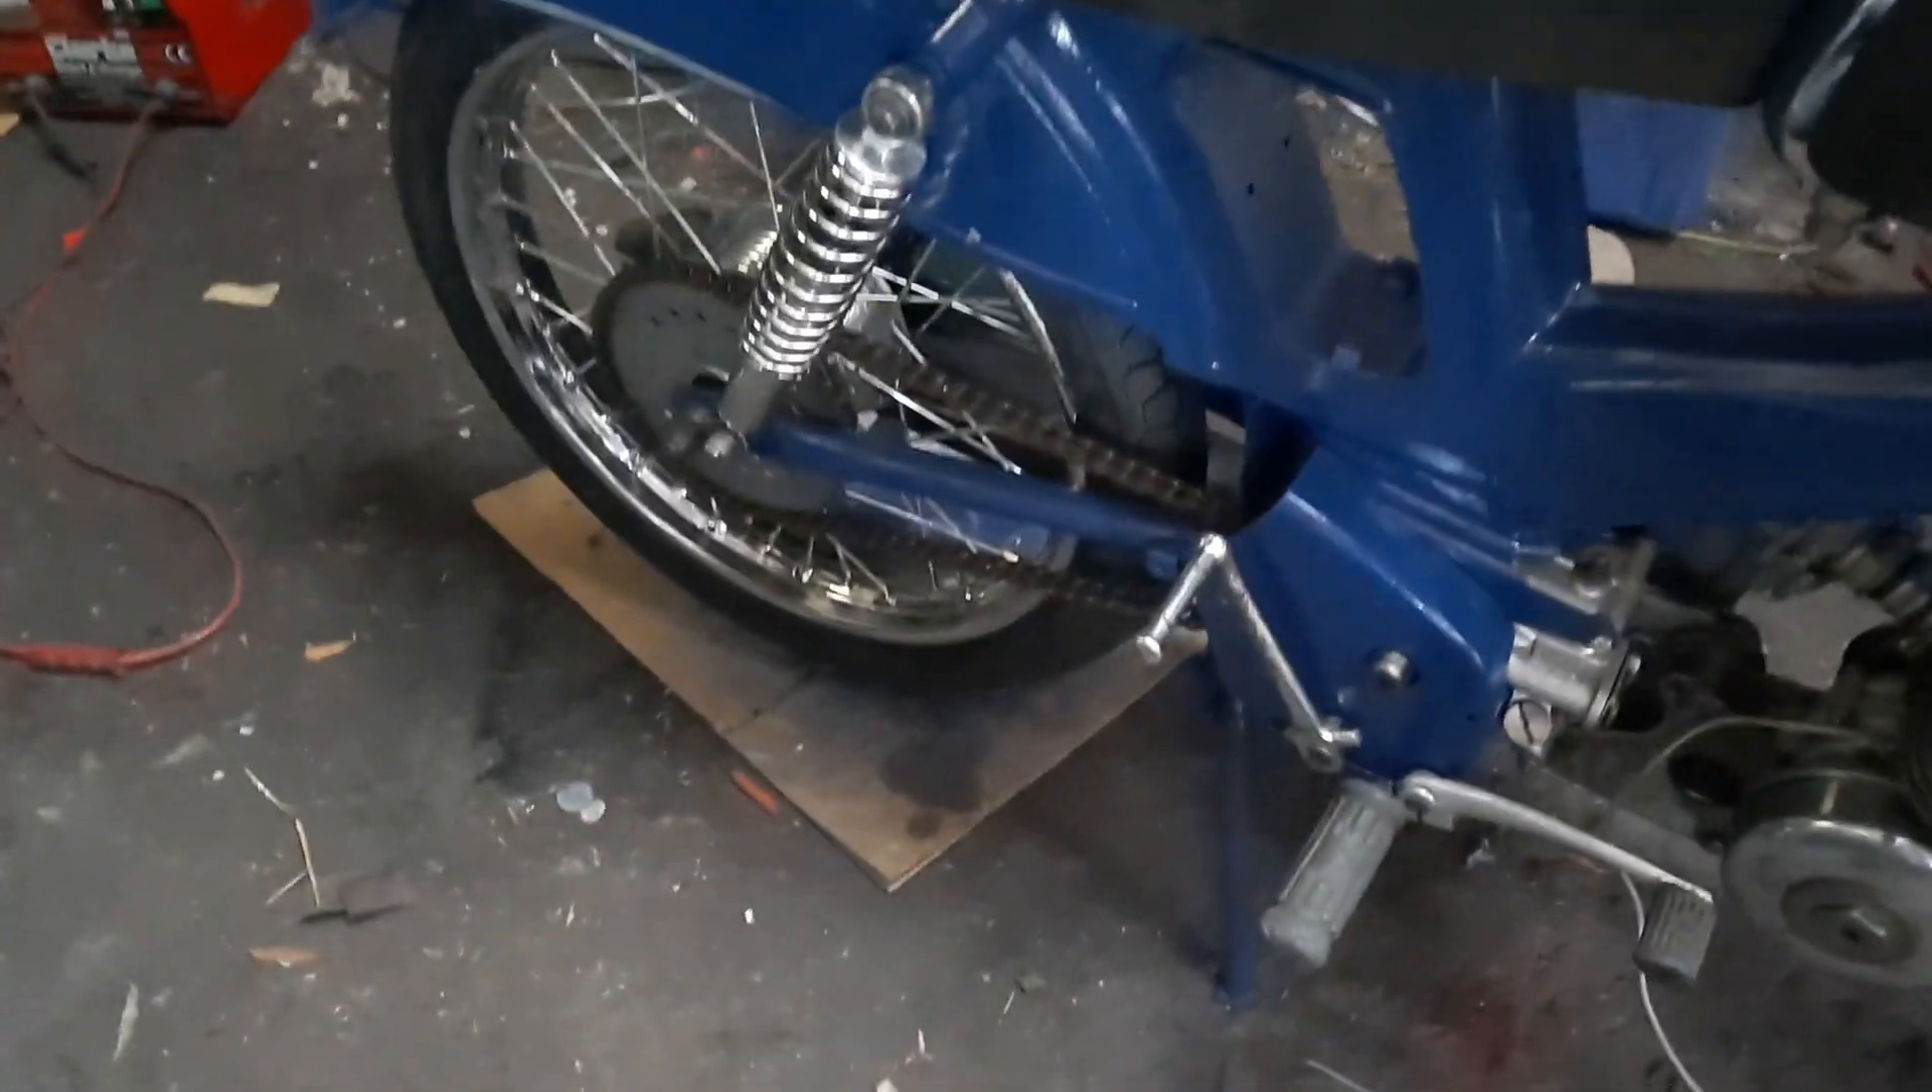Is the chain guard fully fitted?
No.